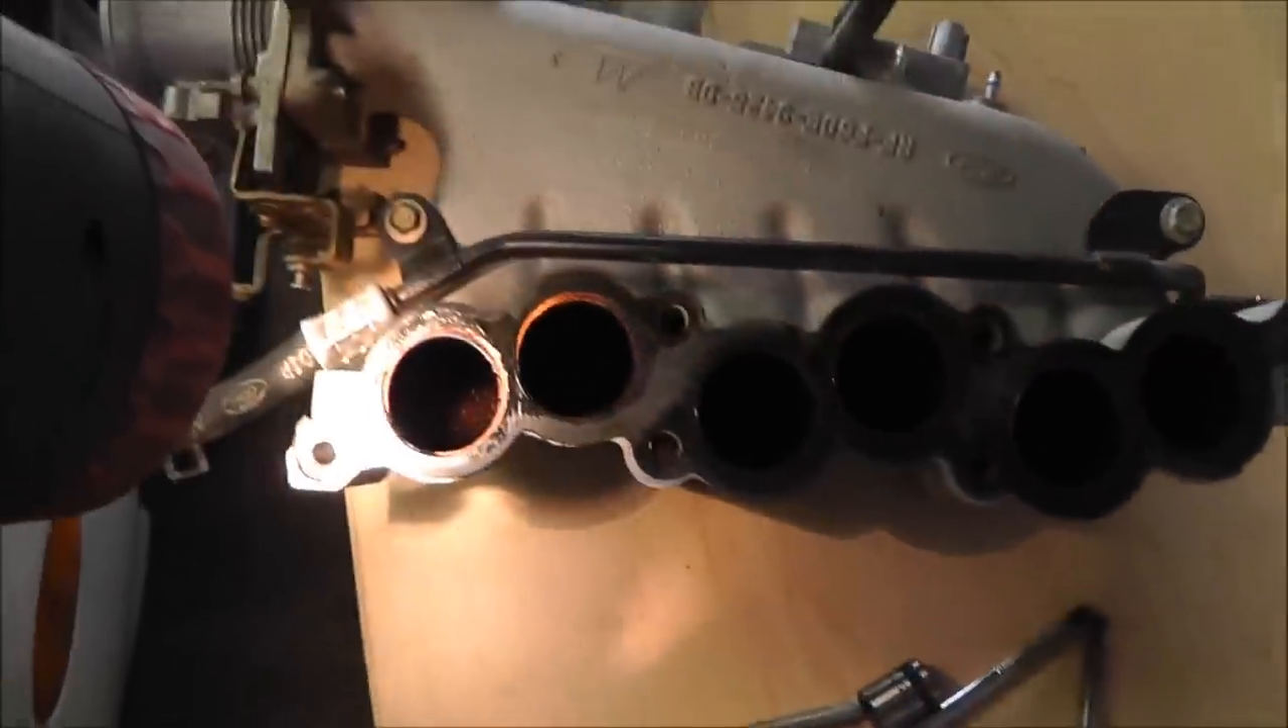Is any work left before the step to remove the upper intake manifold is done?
No.